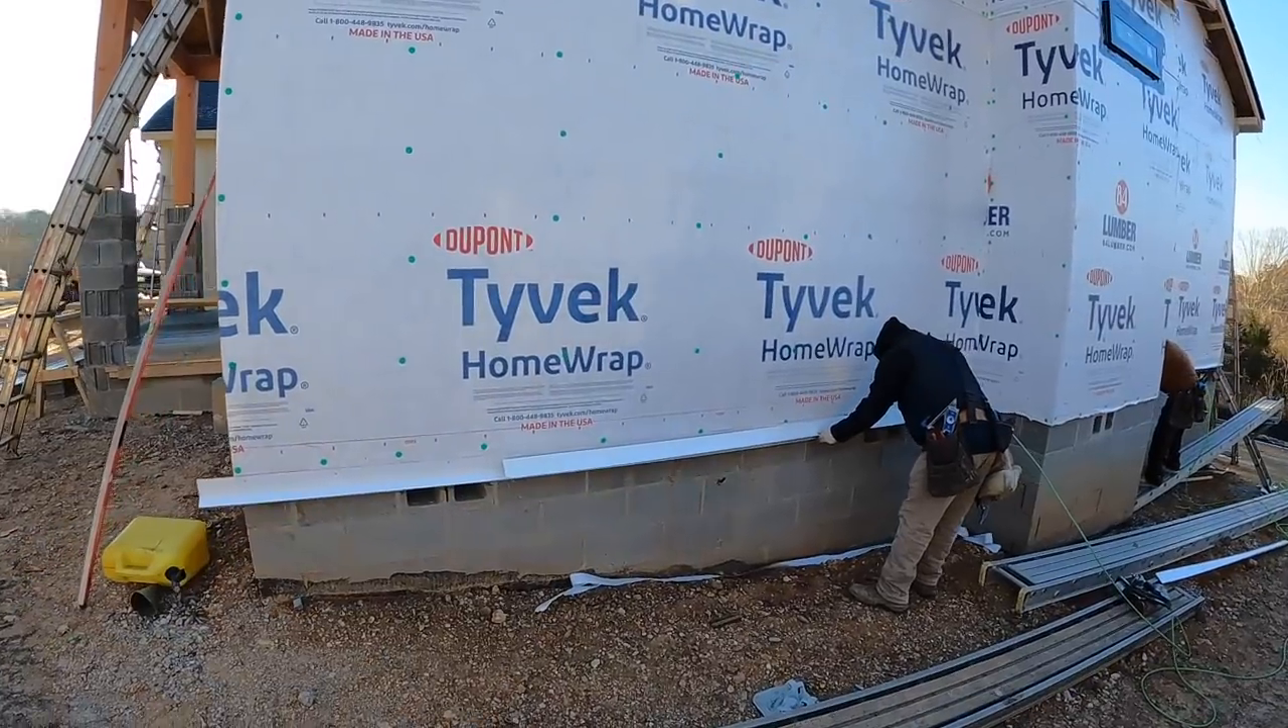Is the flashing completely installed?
No.